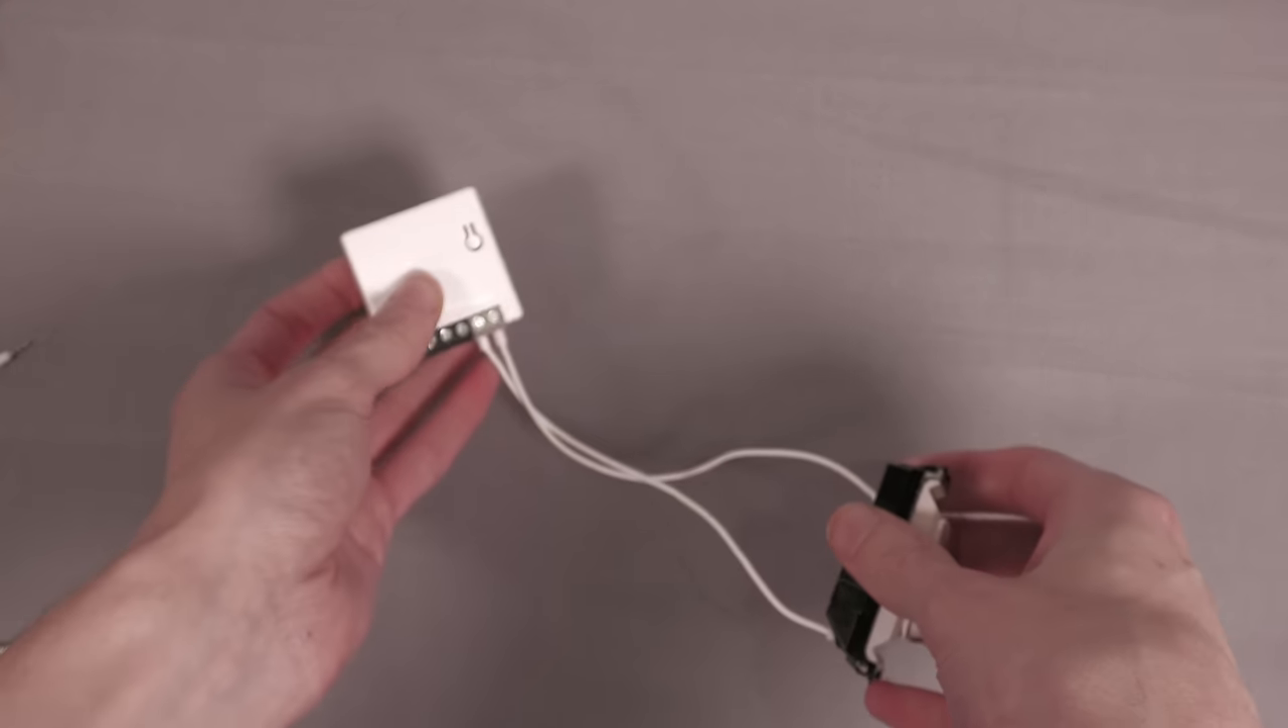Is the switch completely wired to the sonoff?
Yes.